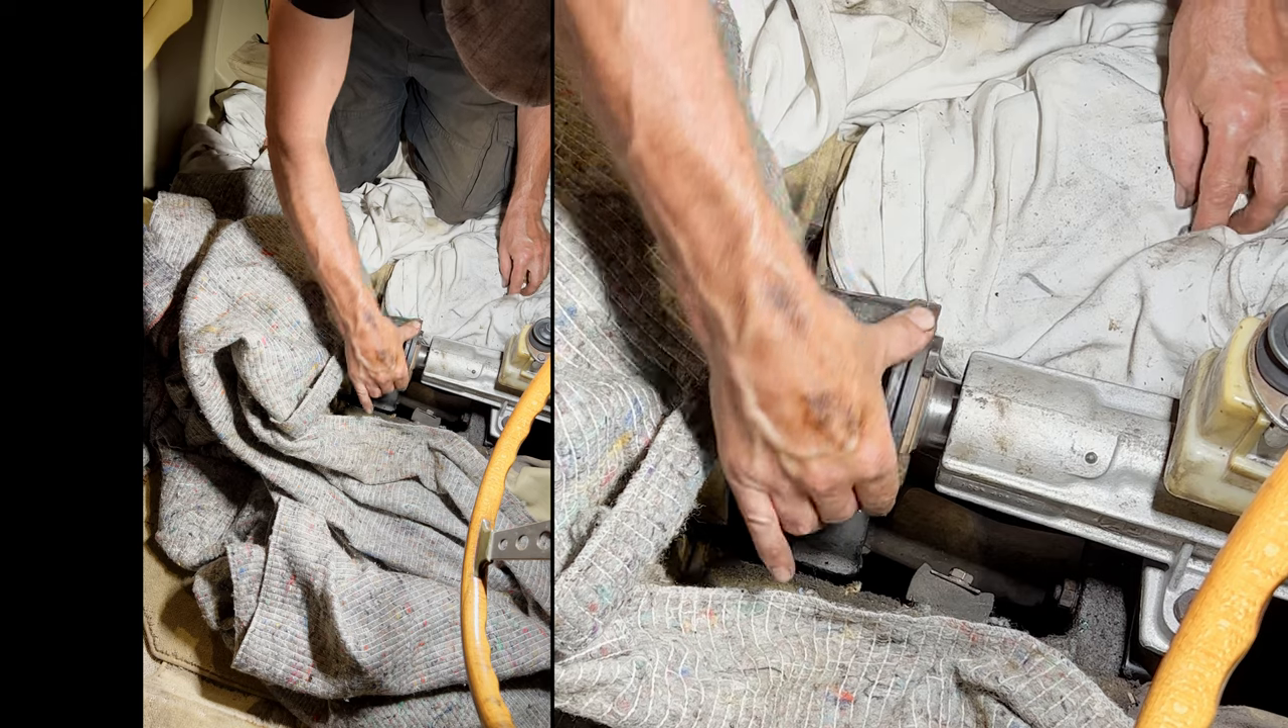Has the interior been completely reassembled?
No.